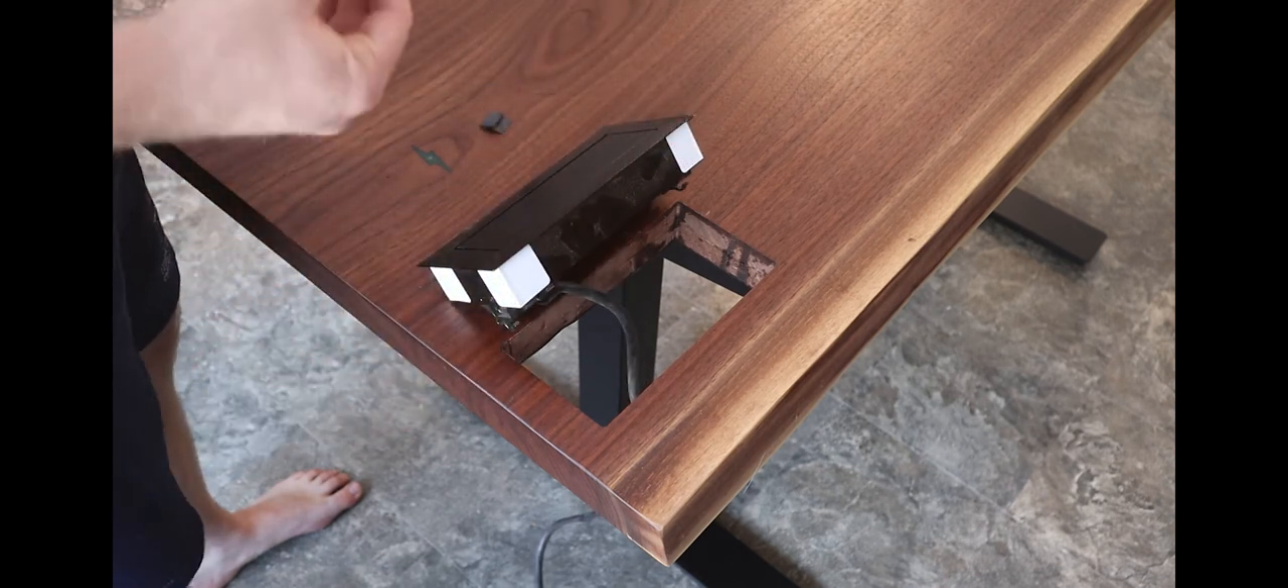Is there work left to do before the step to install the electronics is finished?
Yes.